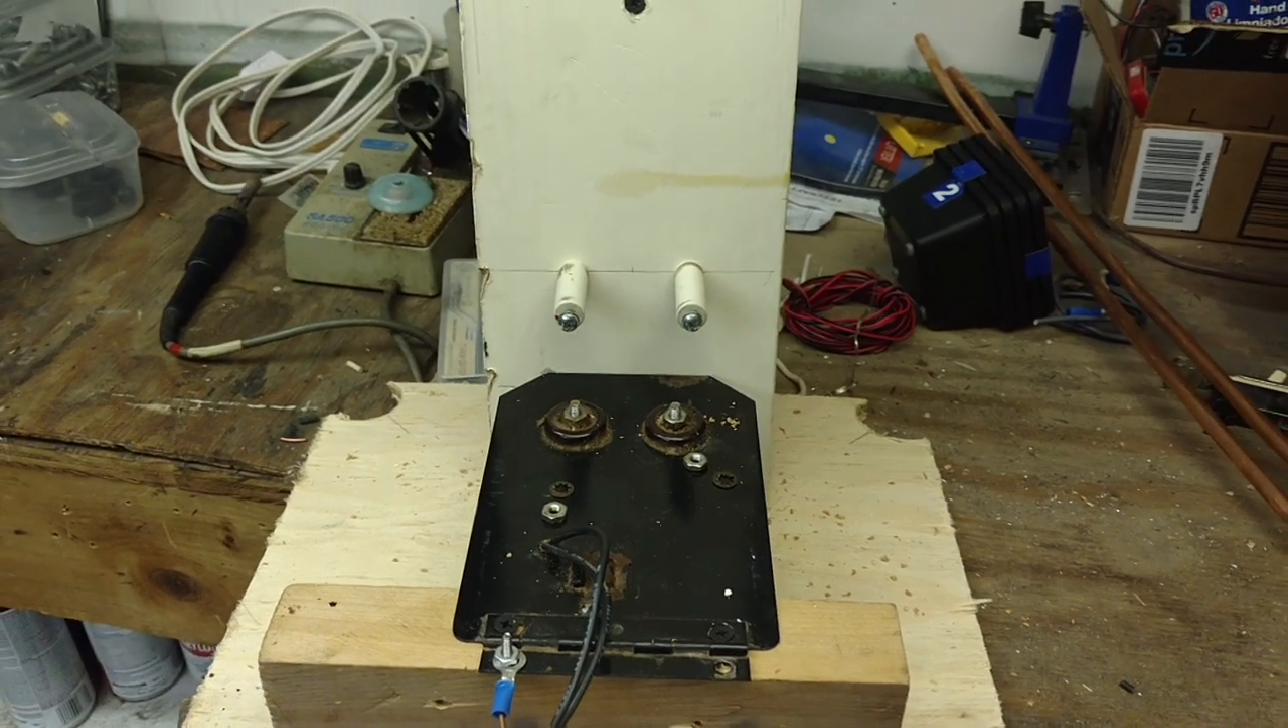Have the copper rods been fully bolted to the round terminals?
No.